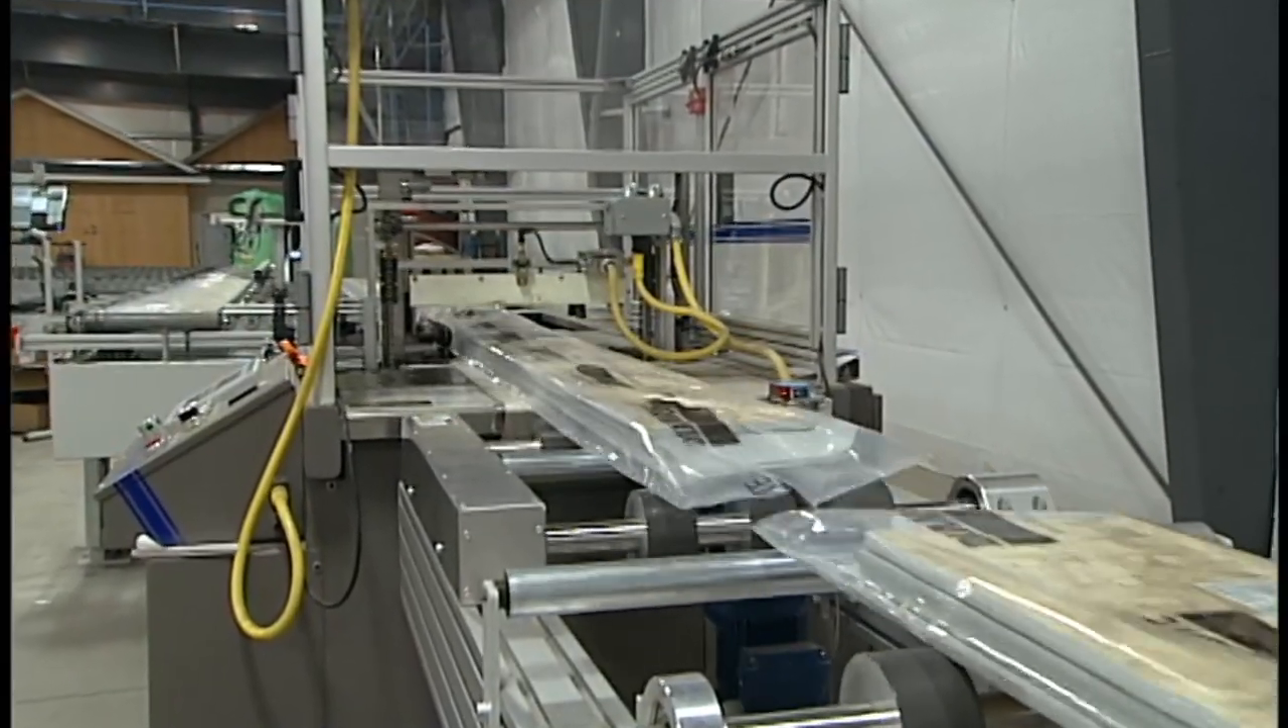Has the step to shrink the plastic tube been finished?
No.